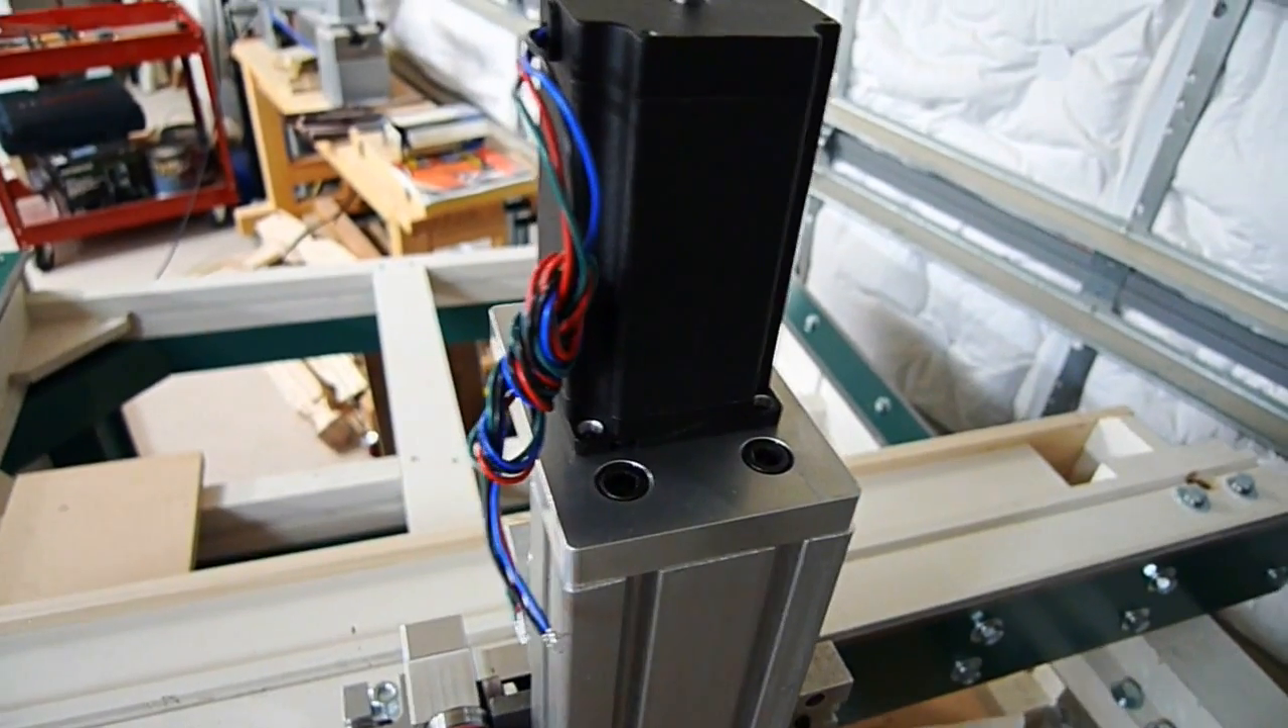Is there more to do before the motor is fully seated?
No.